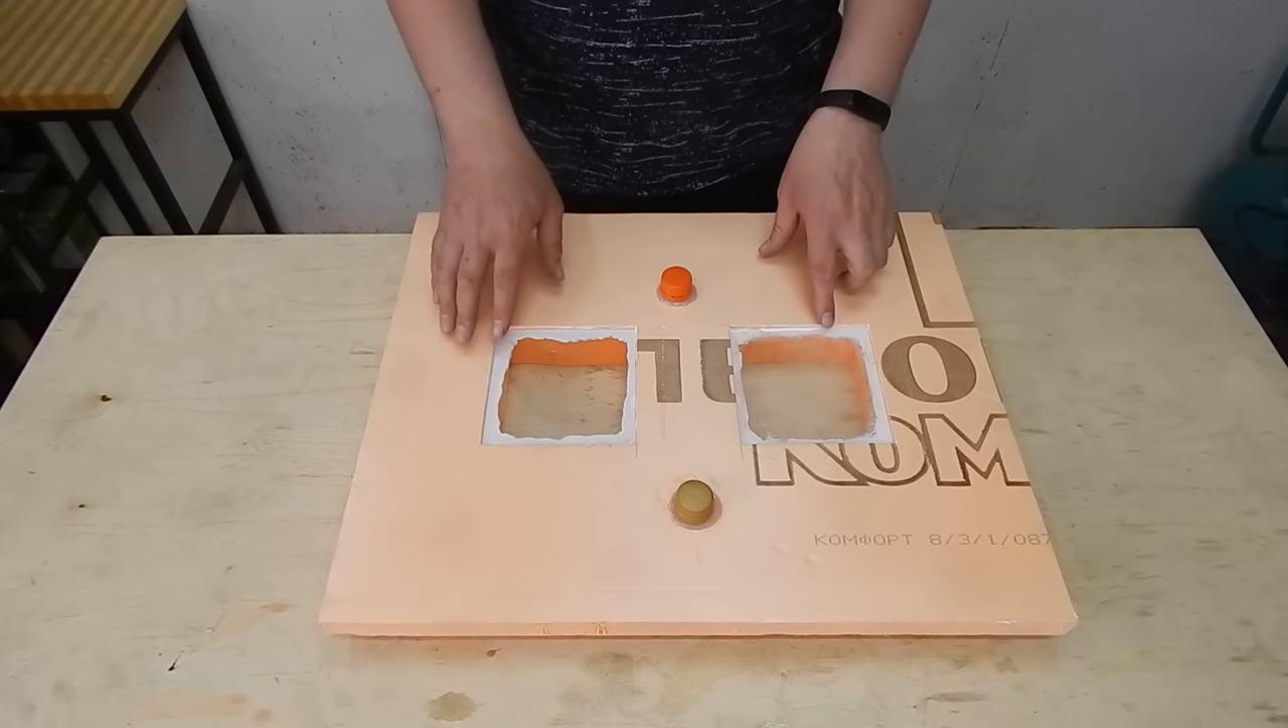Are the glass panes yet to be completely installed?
No.